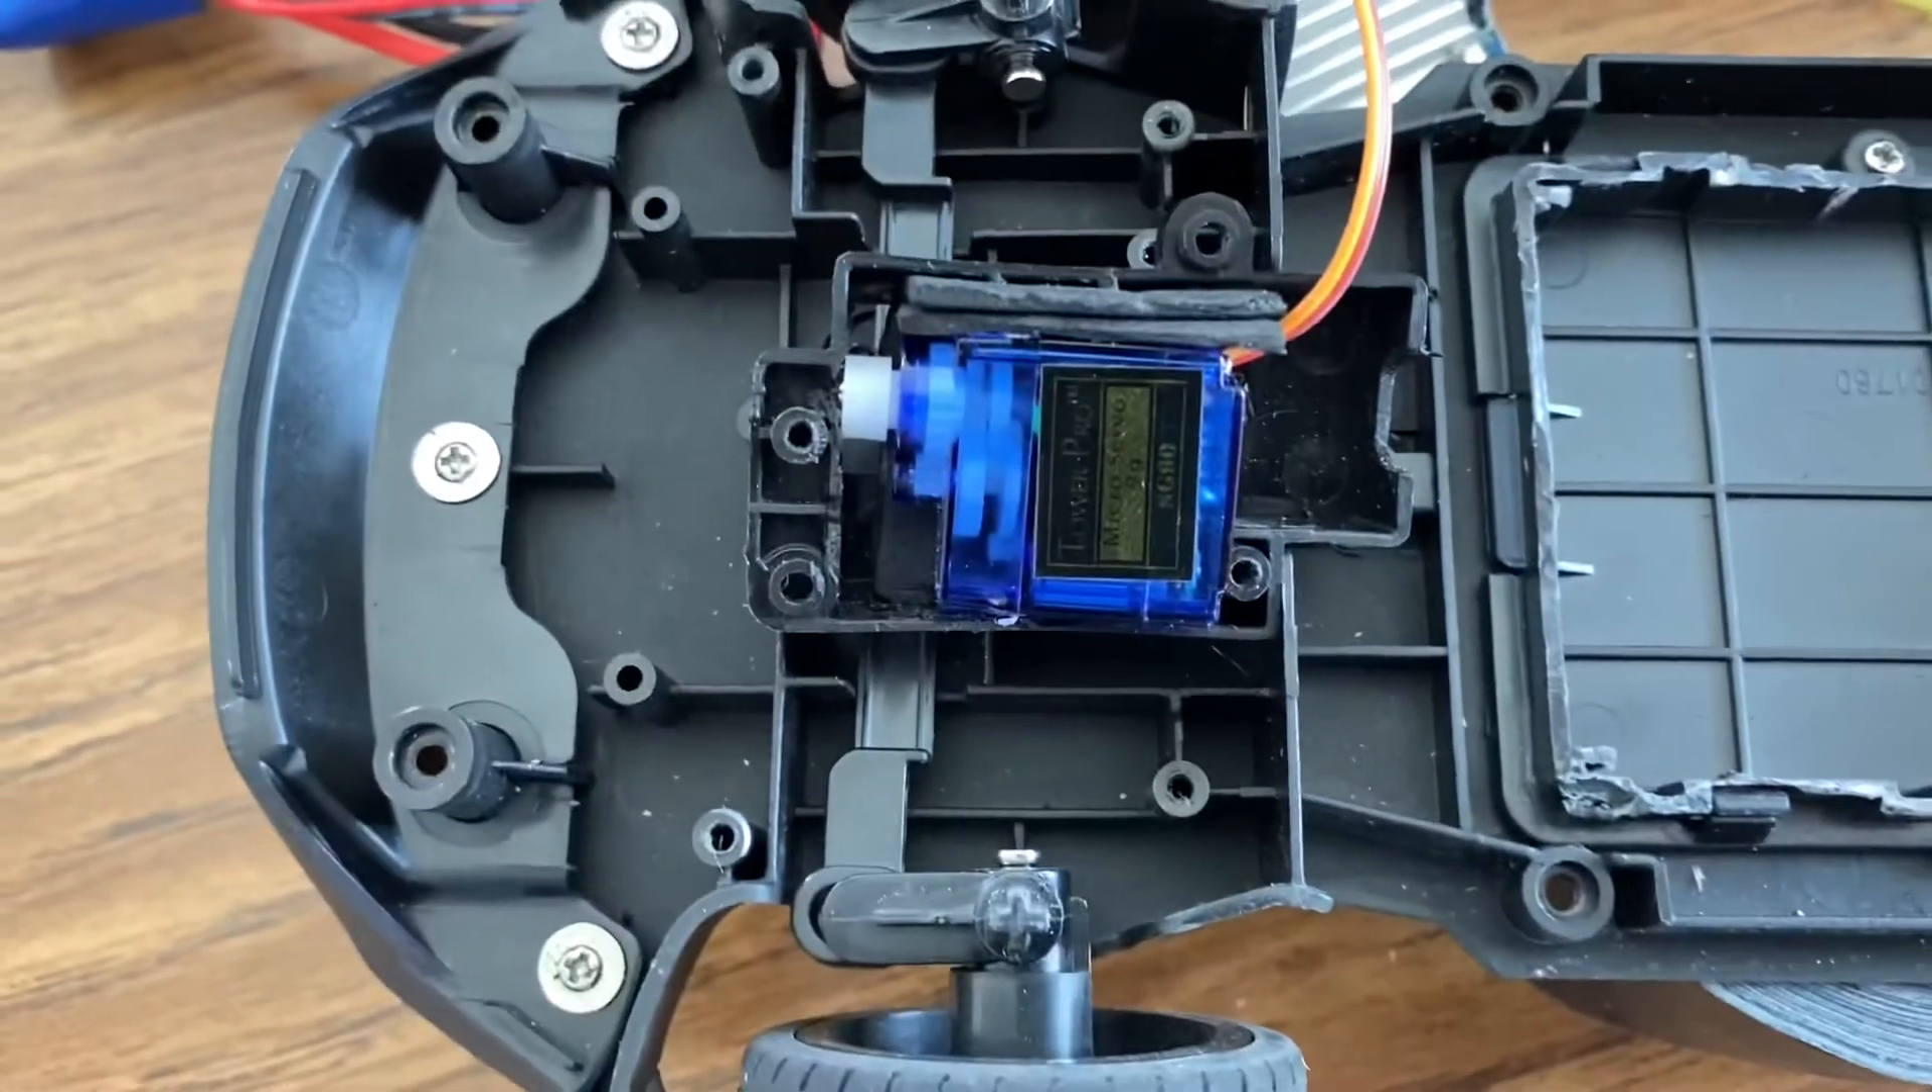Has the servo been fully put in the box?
Yes.